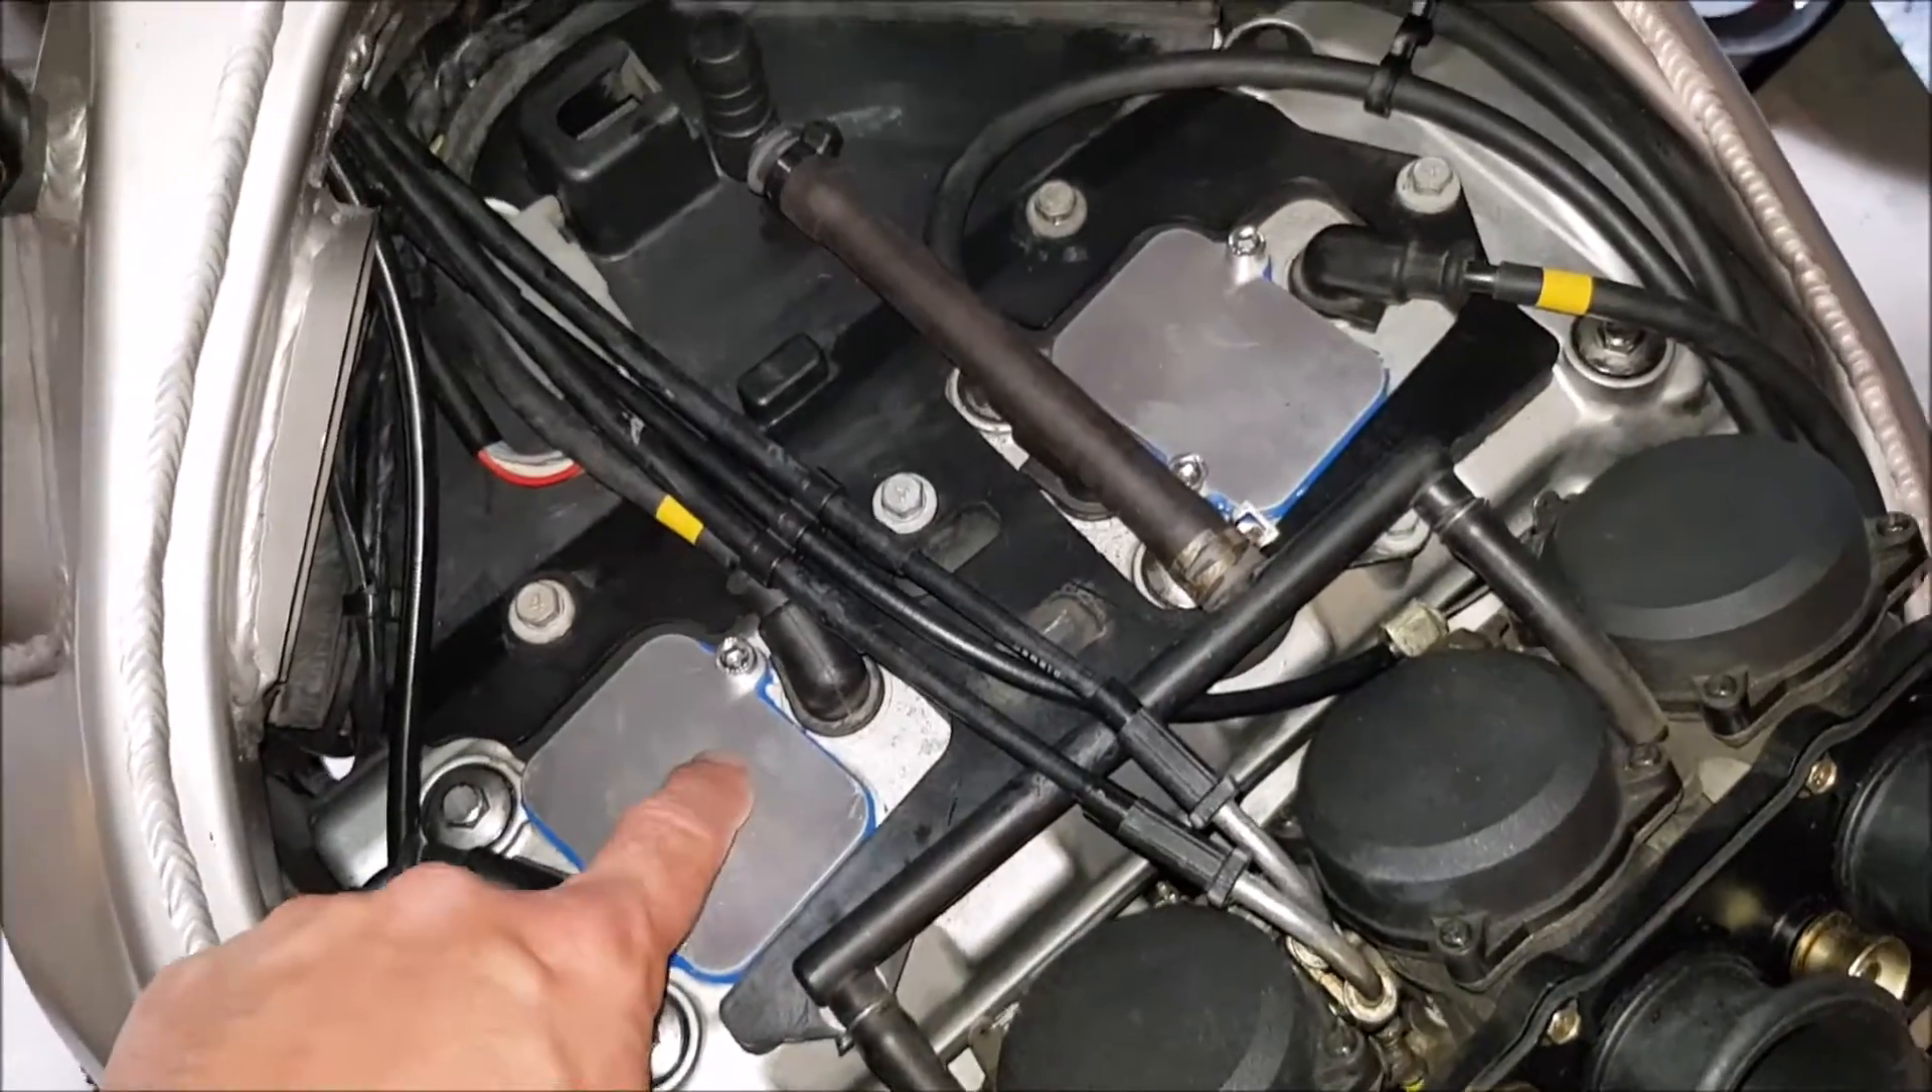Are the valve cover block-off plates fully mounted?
Yes.